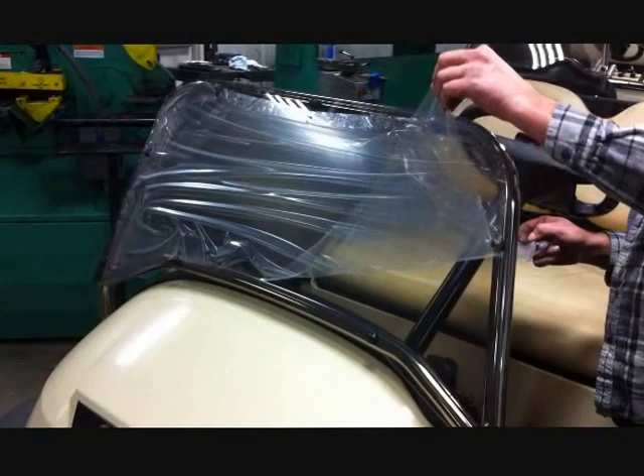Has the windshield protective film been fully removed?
No.